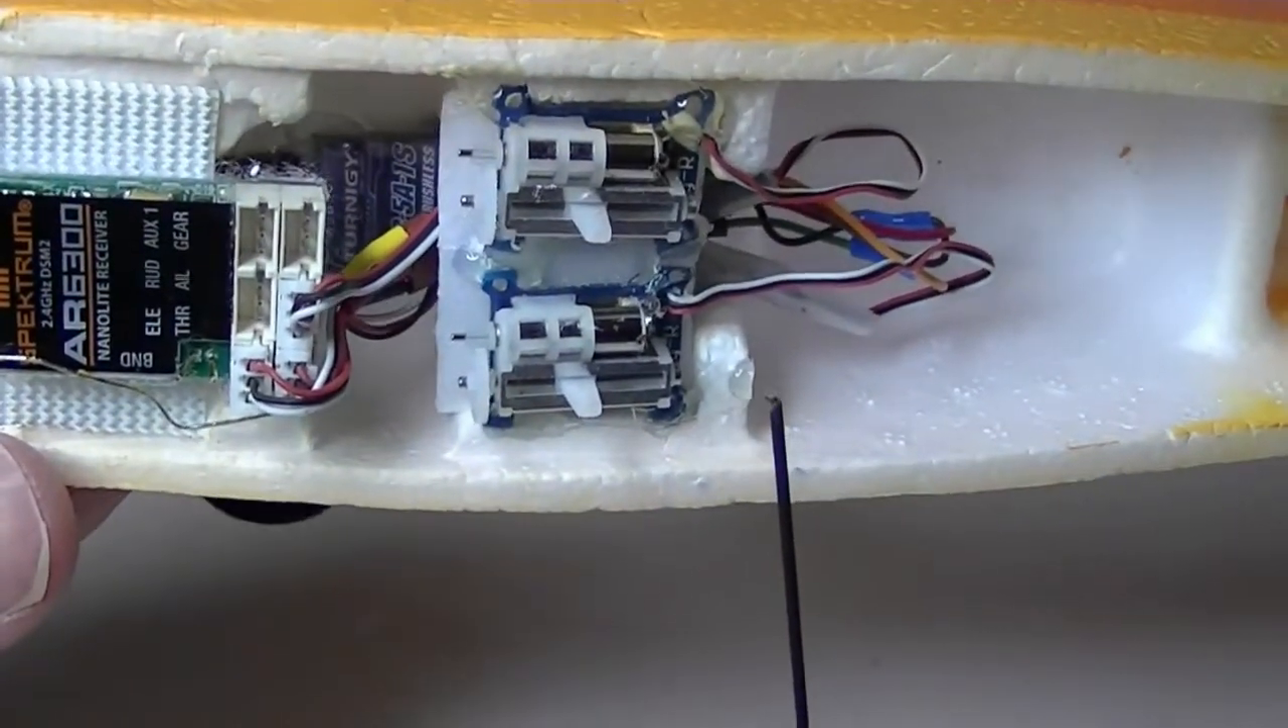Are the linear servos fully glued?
Yes.